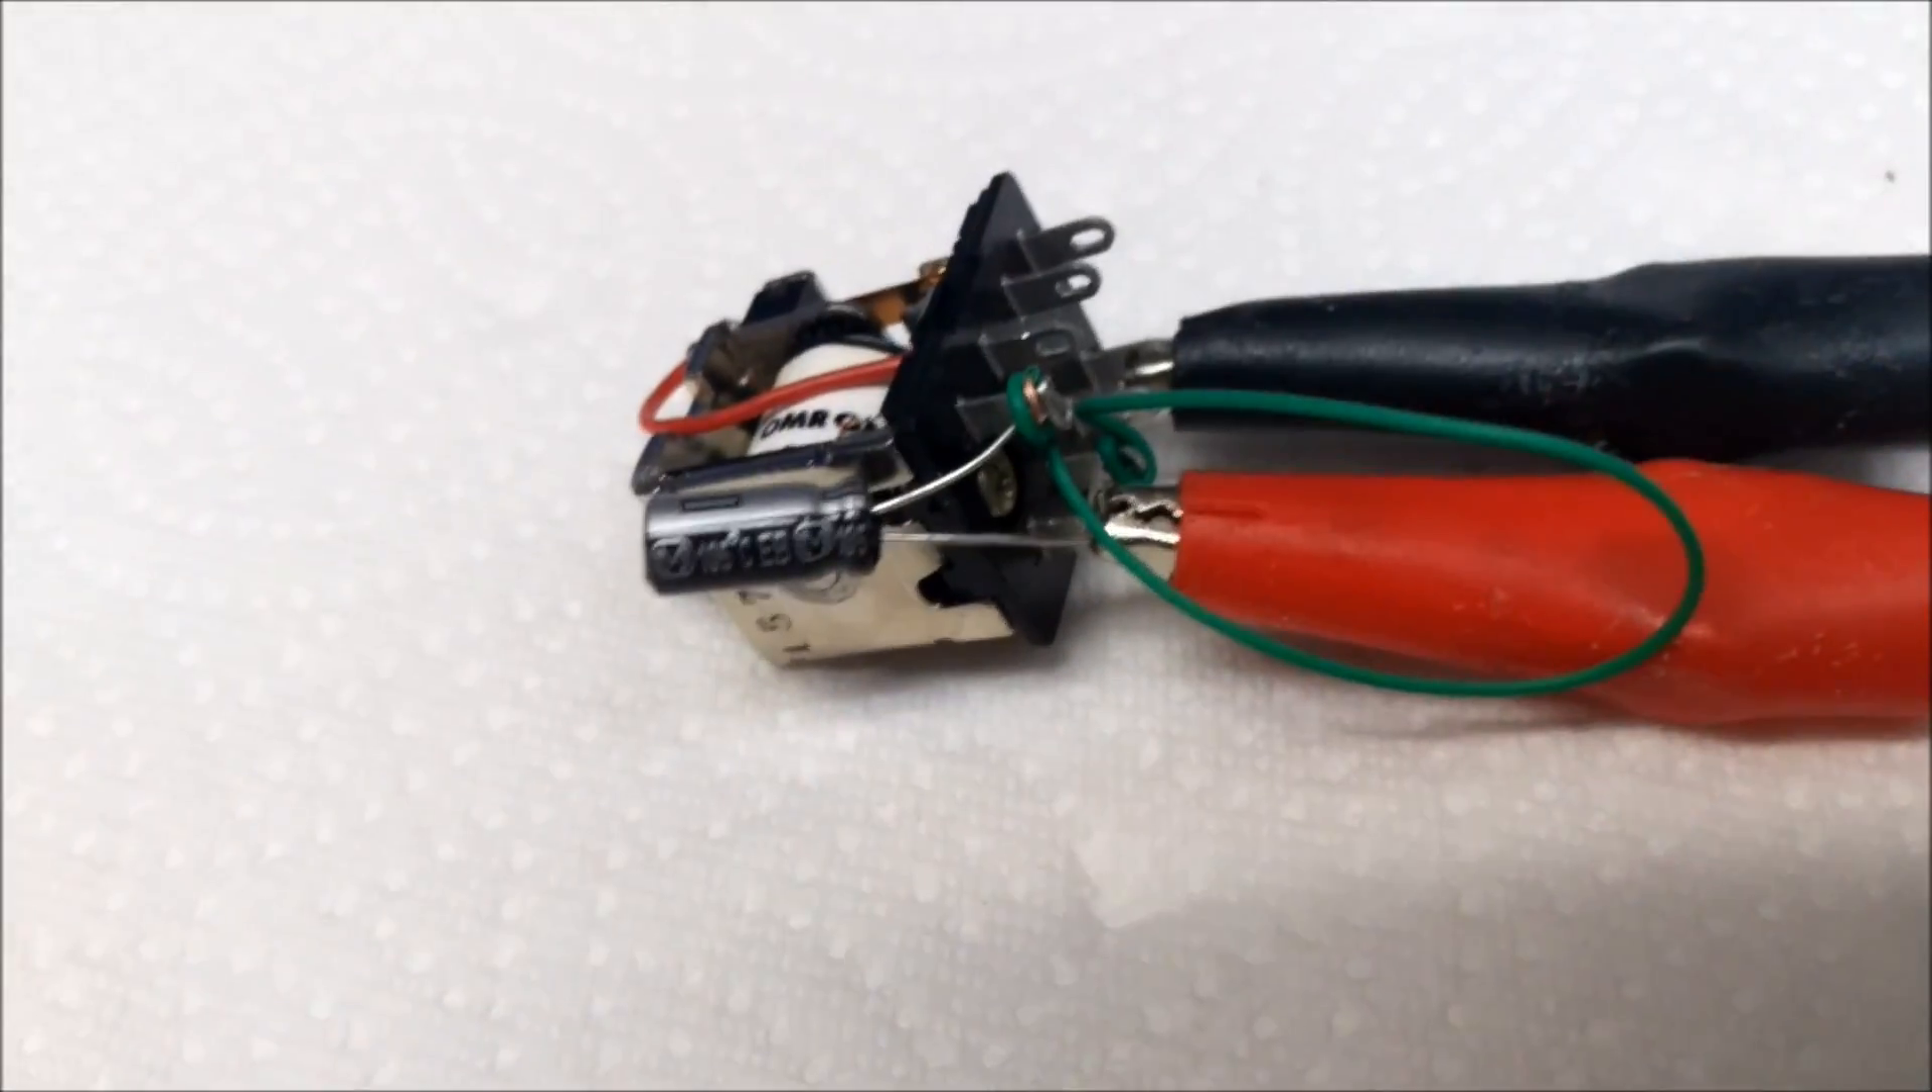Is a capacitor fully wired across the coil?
Yes.